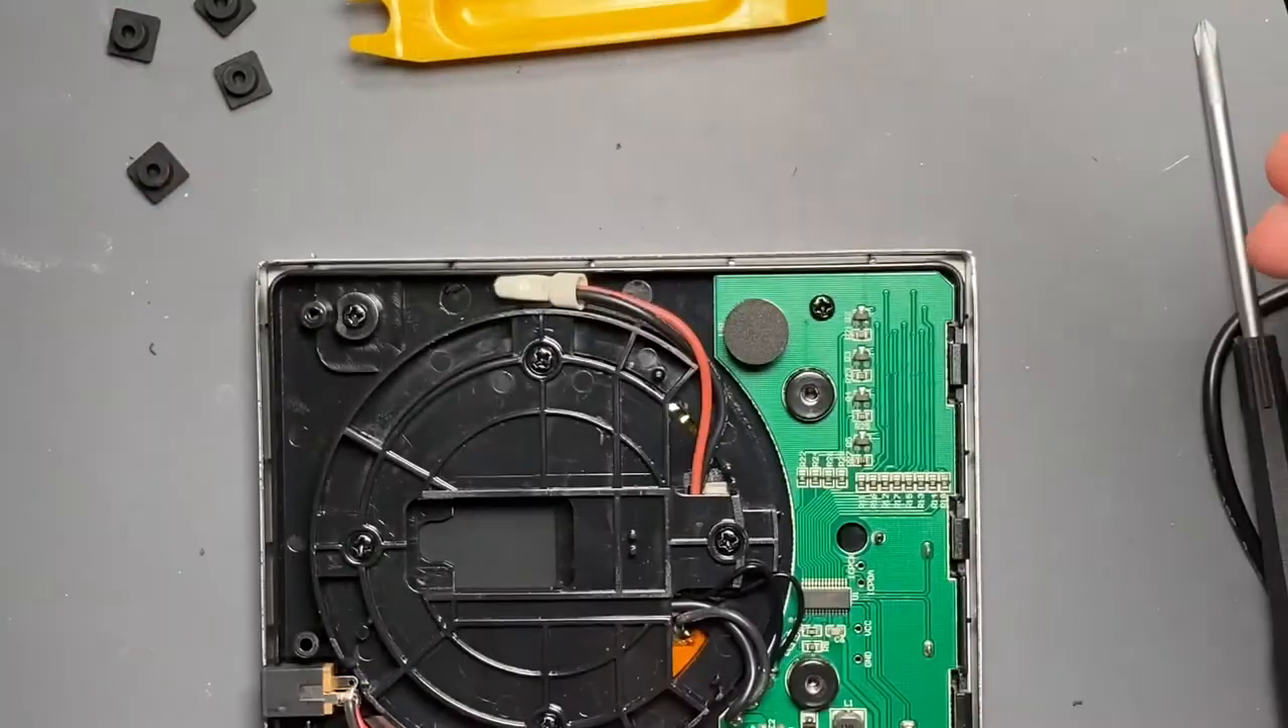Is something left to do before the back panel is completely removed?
No.